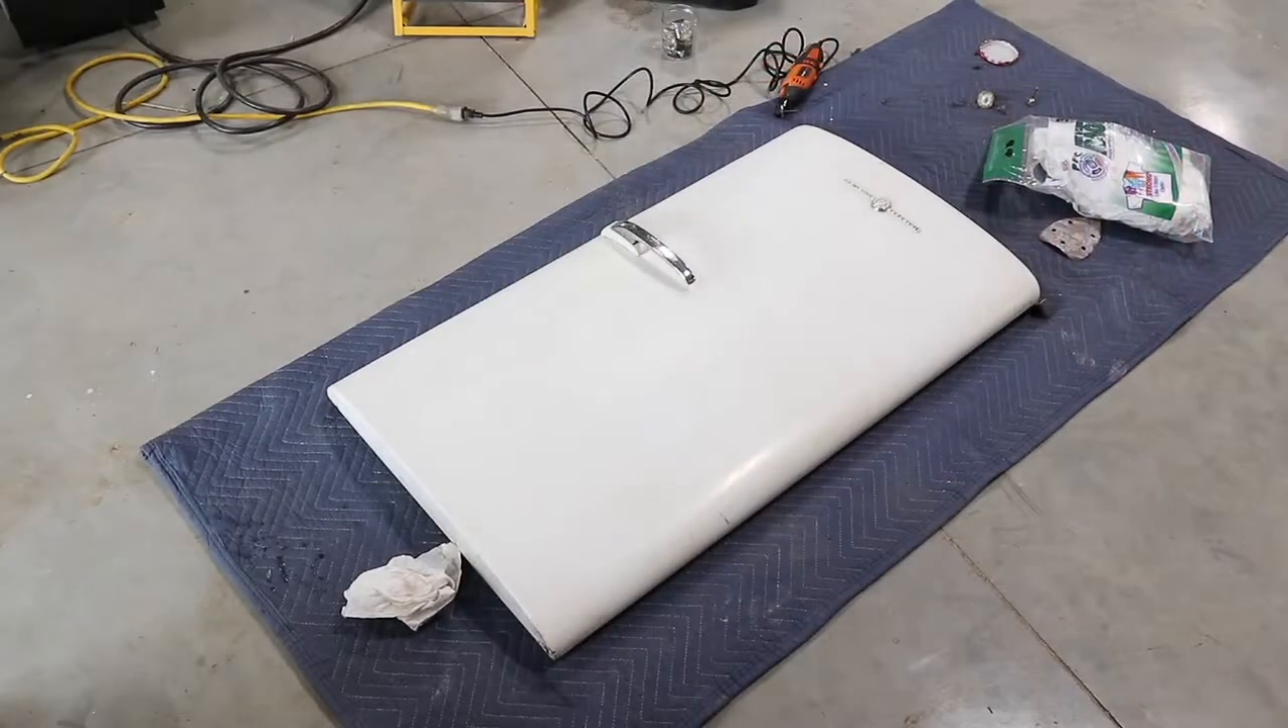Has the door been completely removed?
Yes.